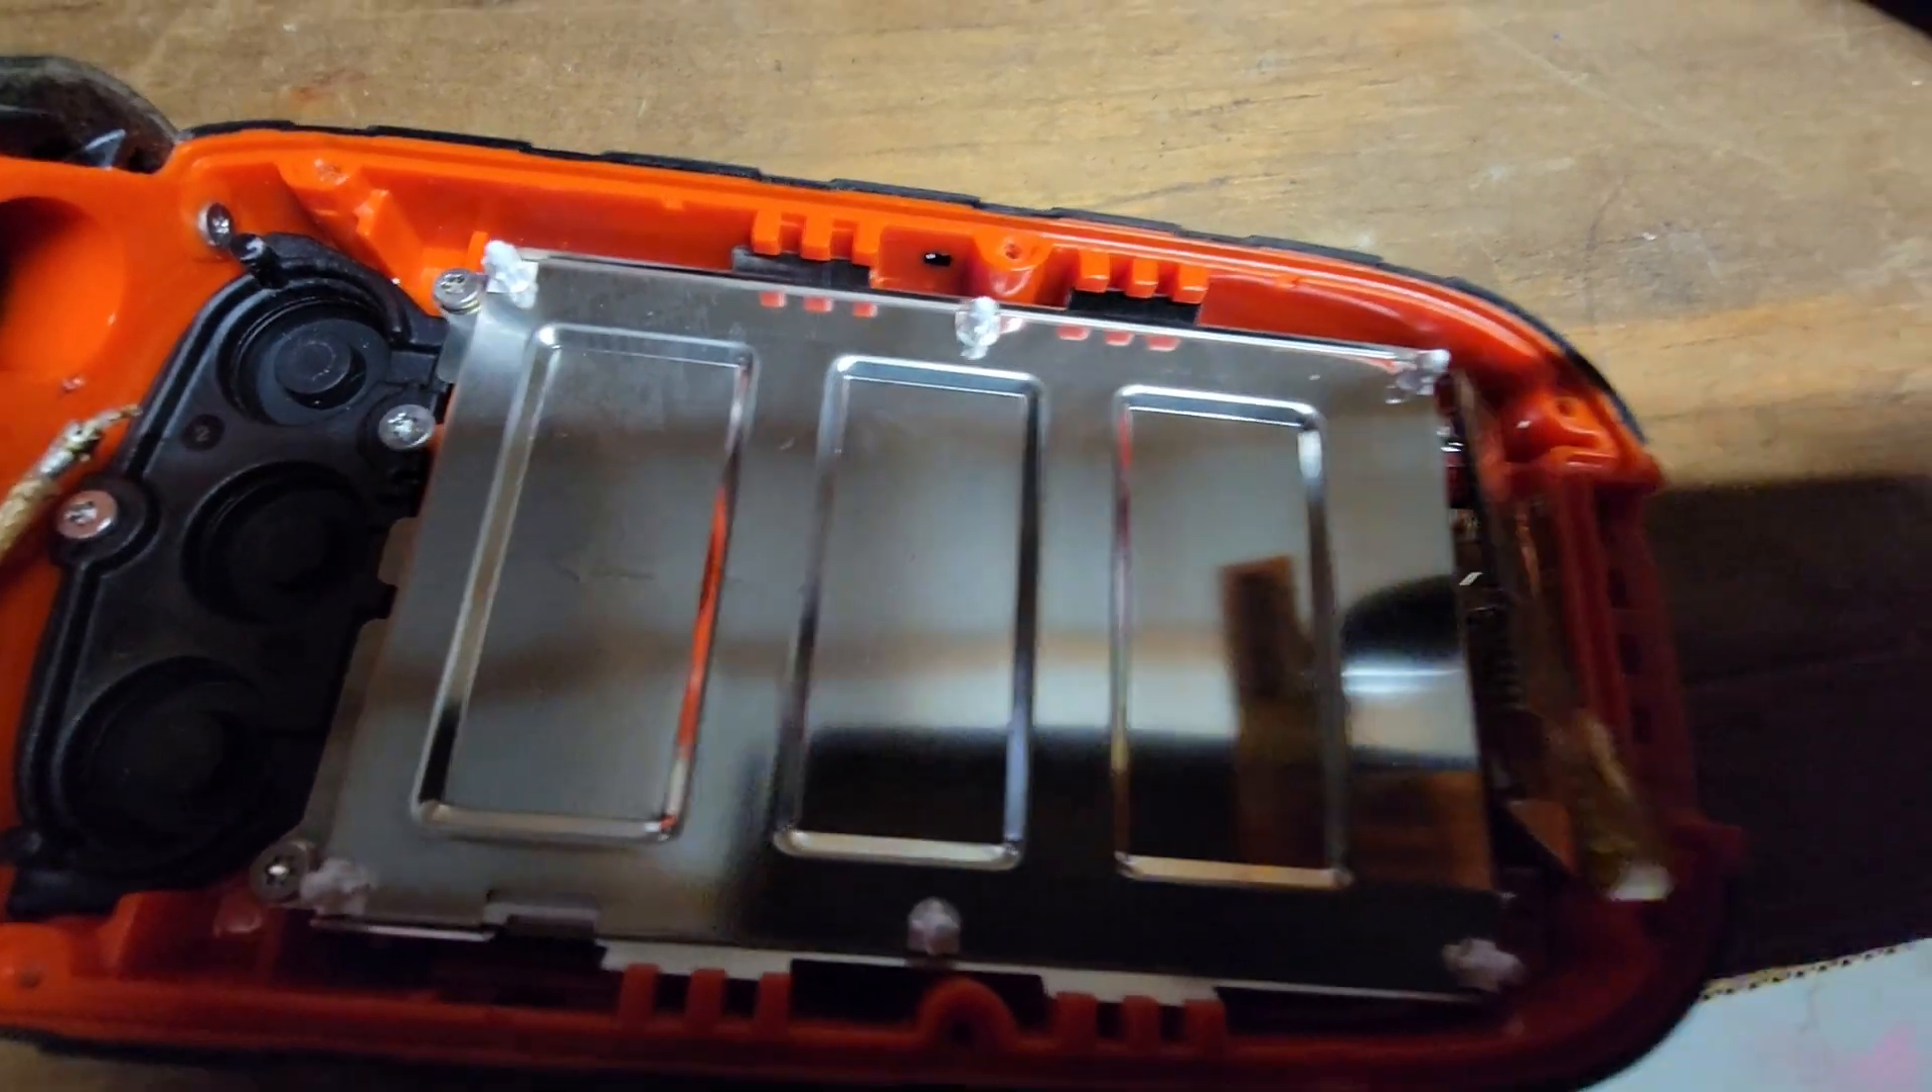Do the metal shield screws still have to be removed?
Yes.